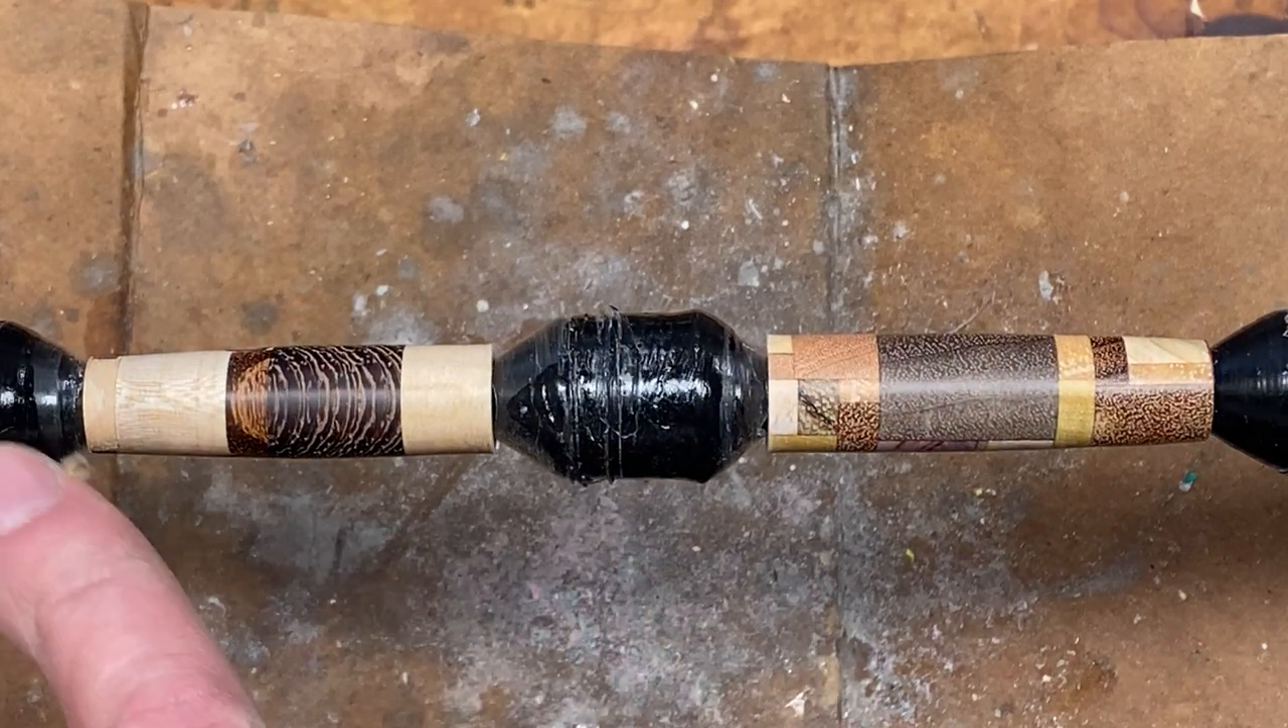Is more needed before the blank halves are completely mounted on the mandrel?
No.